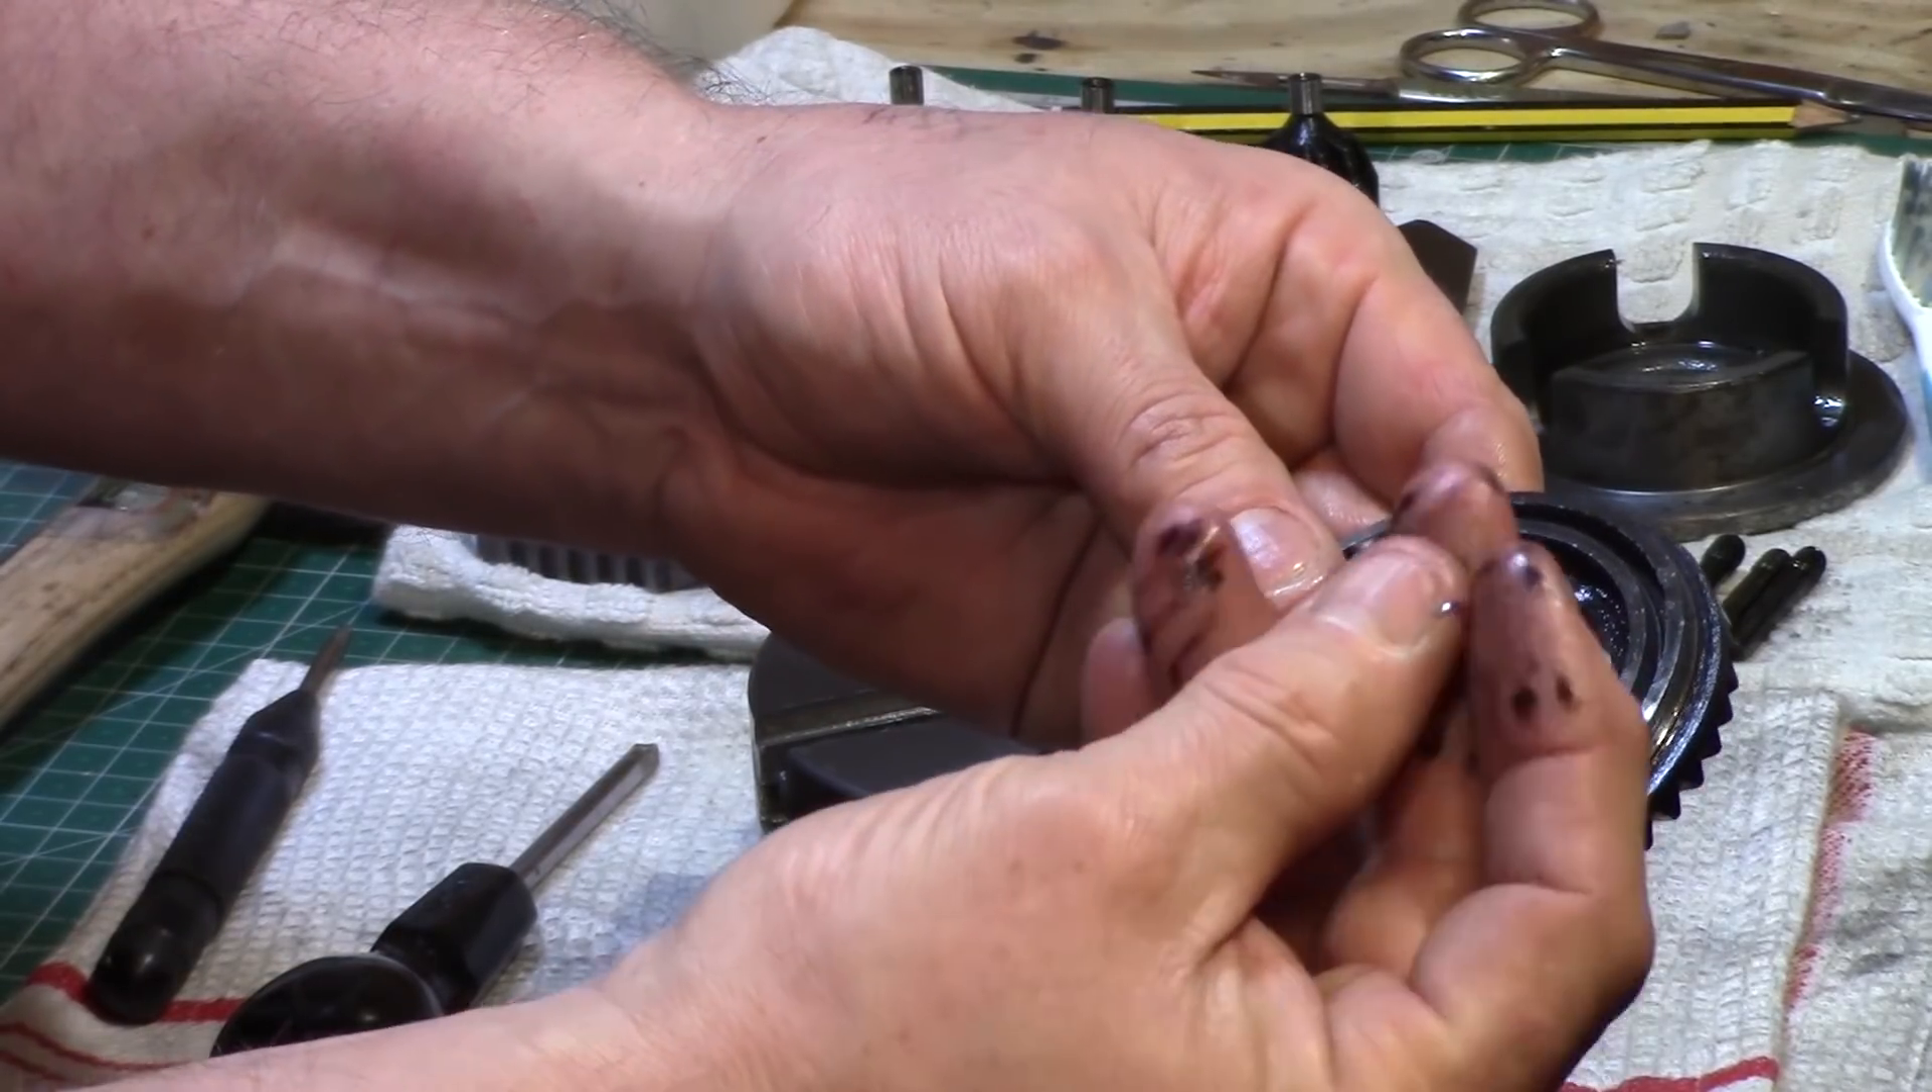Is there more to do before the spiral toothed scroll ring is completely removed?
No.